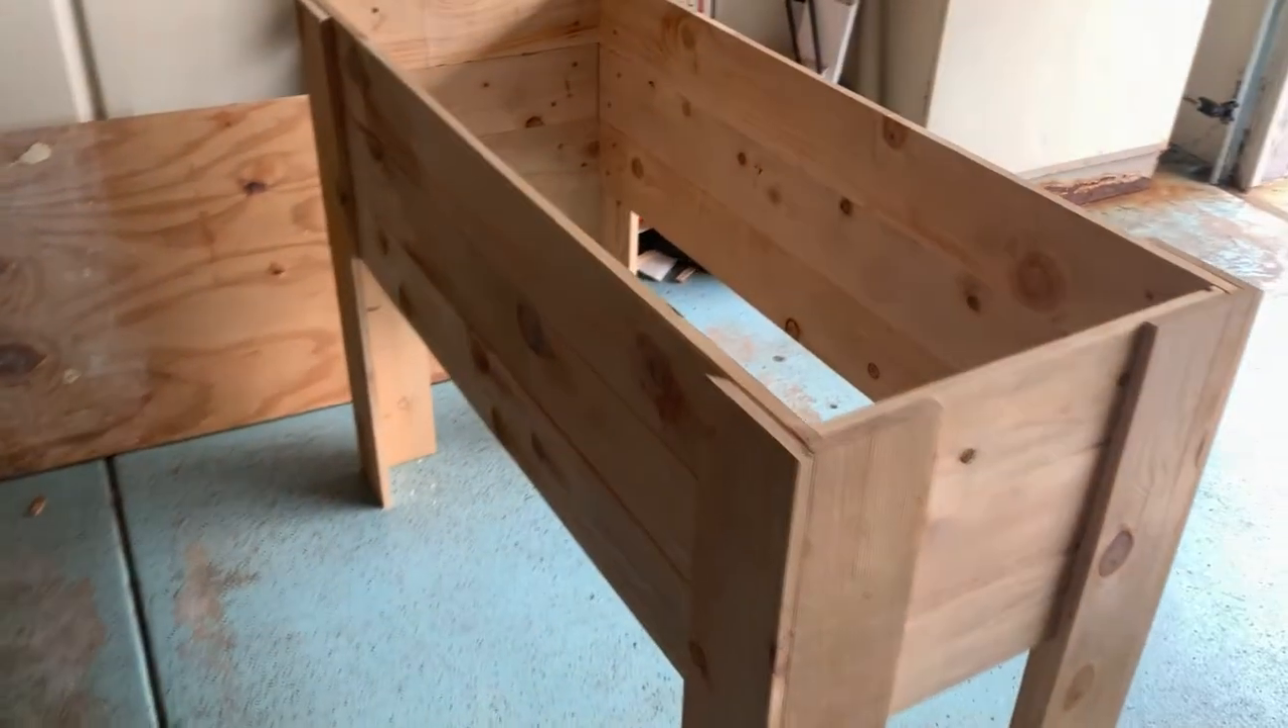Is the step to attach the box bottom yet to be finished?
Yes.